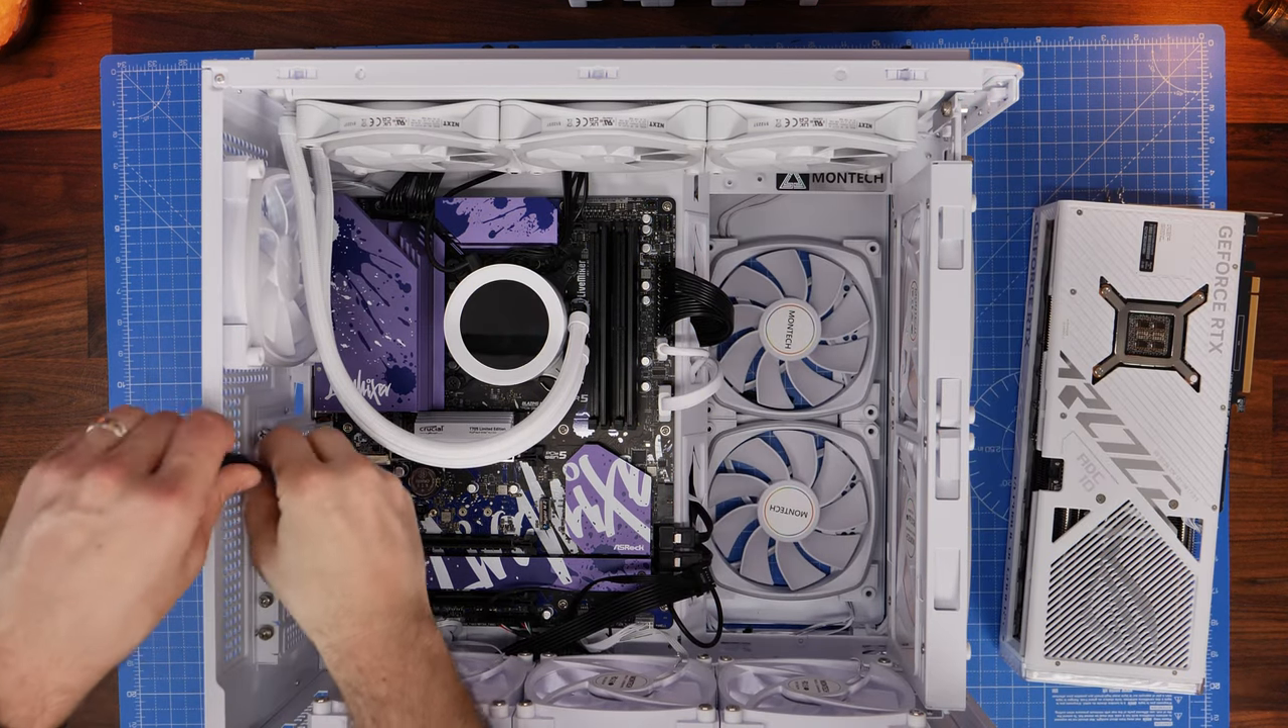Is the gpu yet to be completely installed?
Yes.